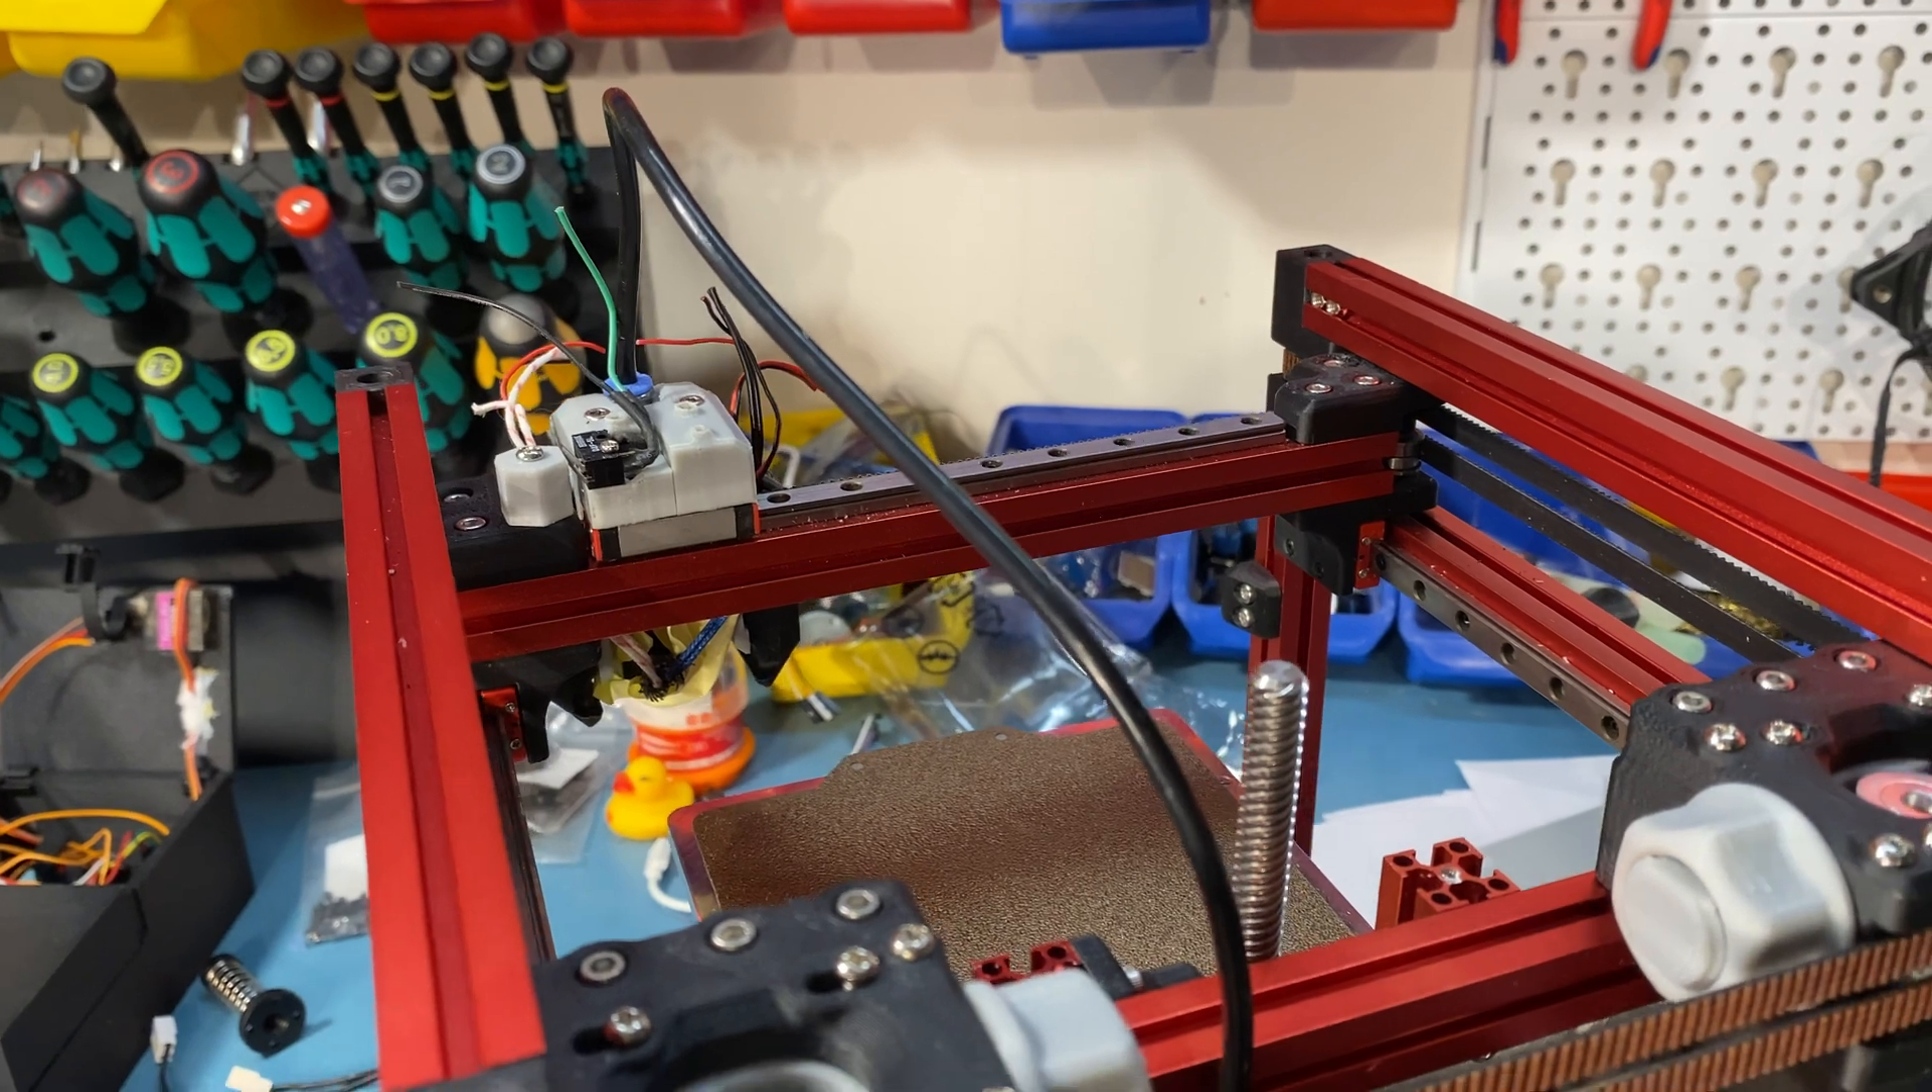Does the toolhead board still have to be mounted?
Yes.